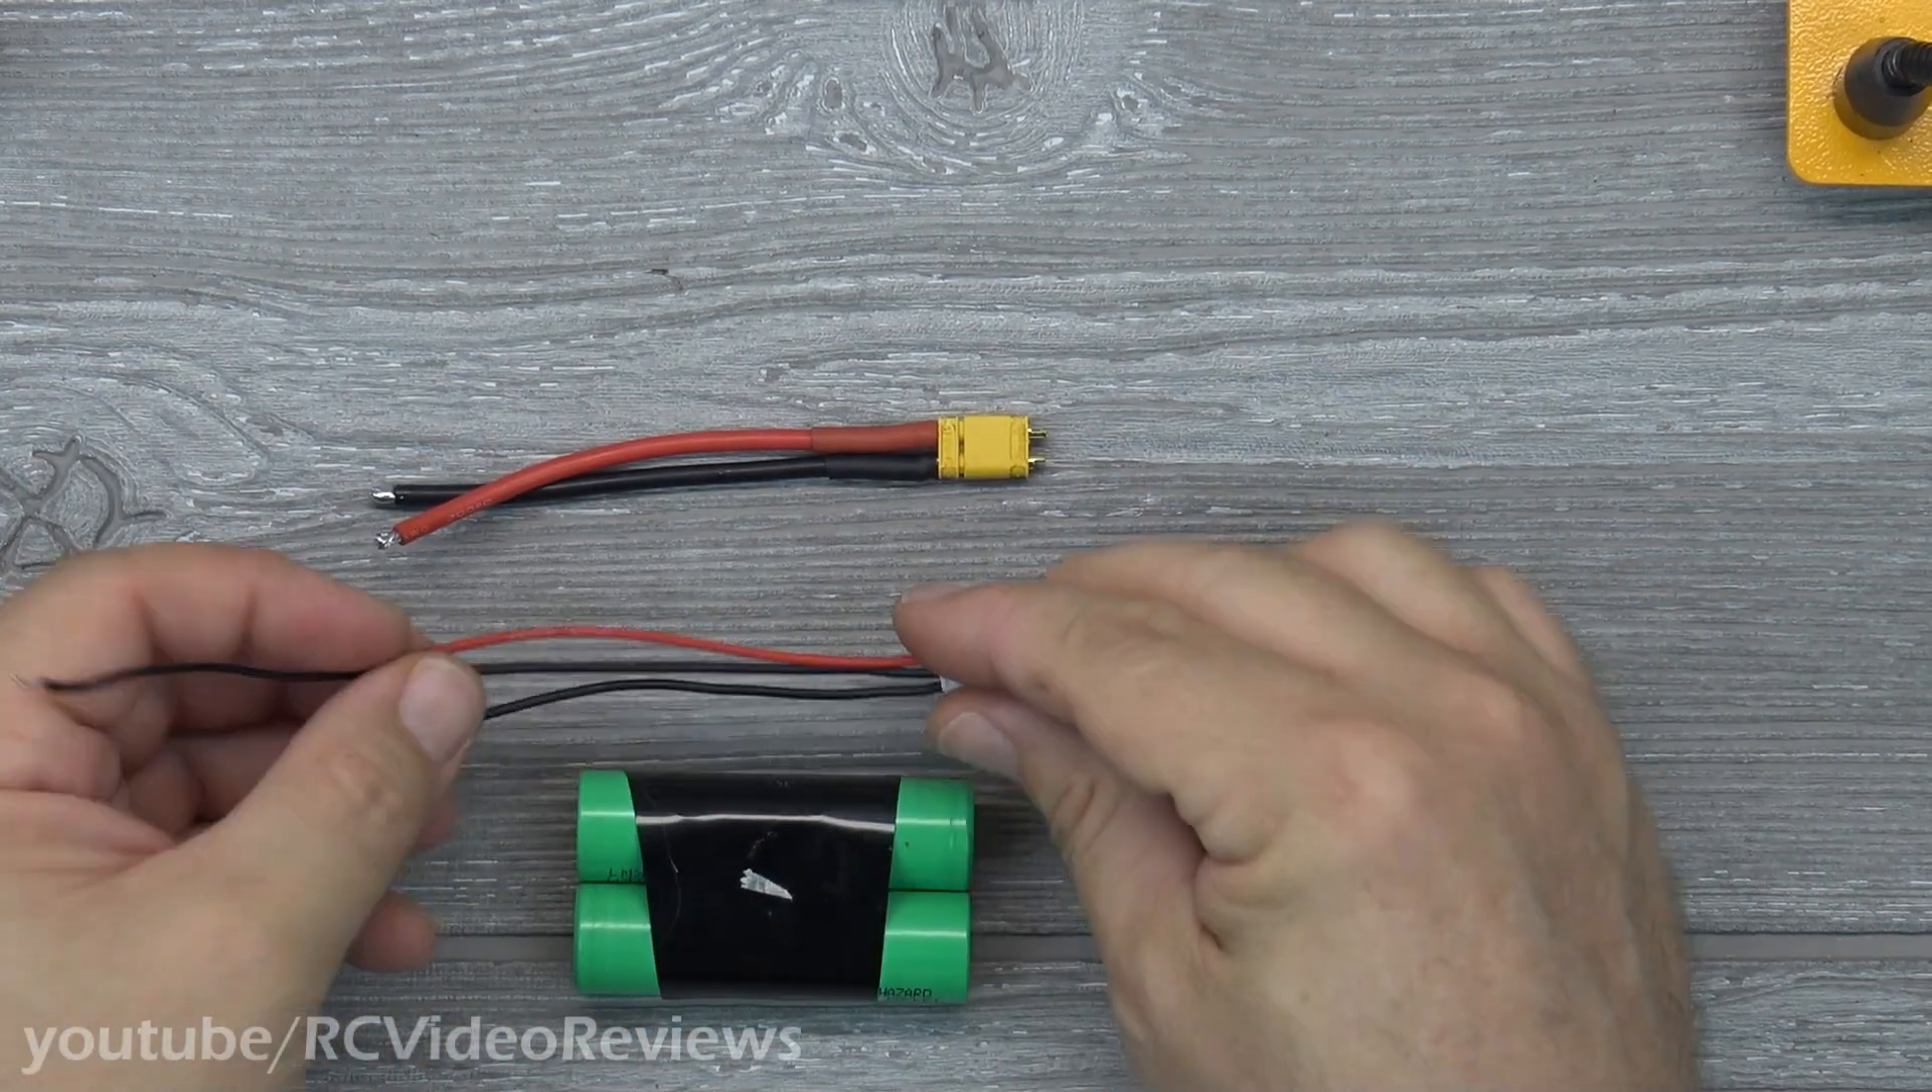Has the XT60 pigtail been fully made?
Yes.